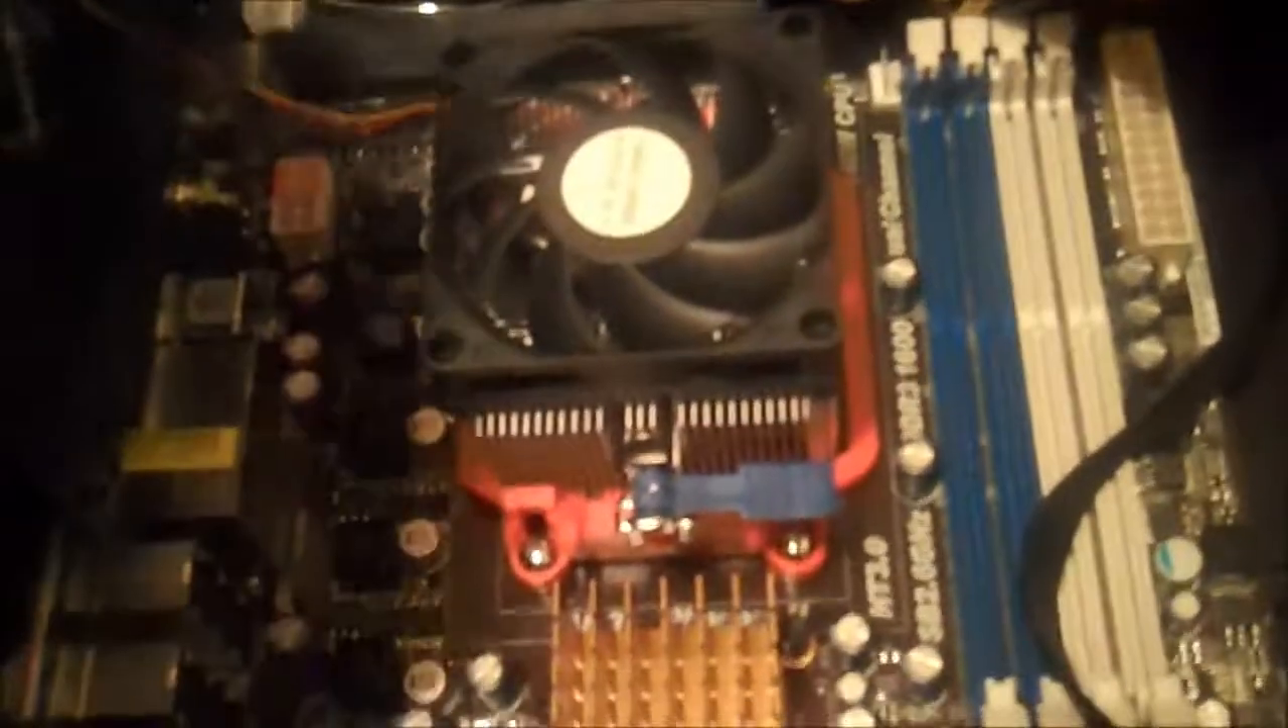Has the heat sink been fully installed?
Yes.